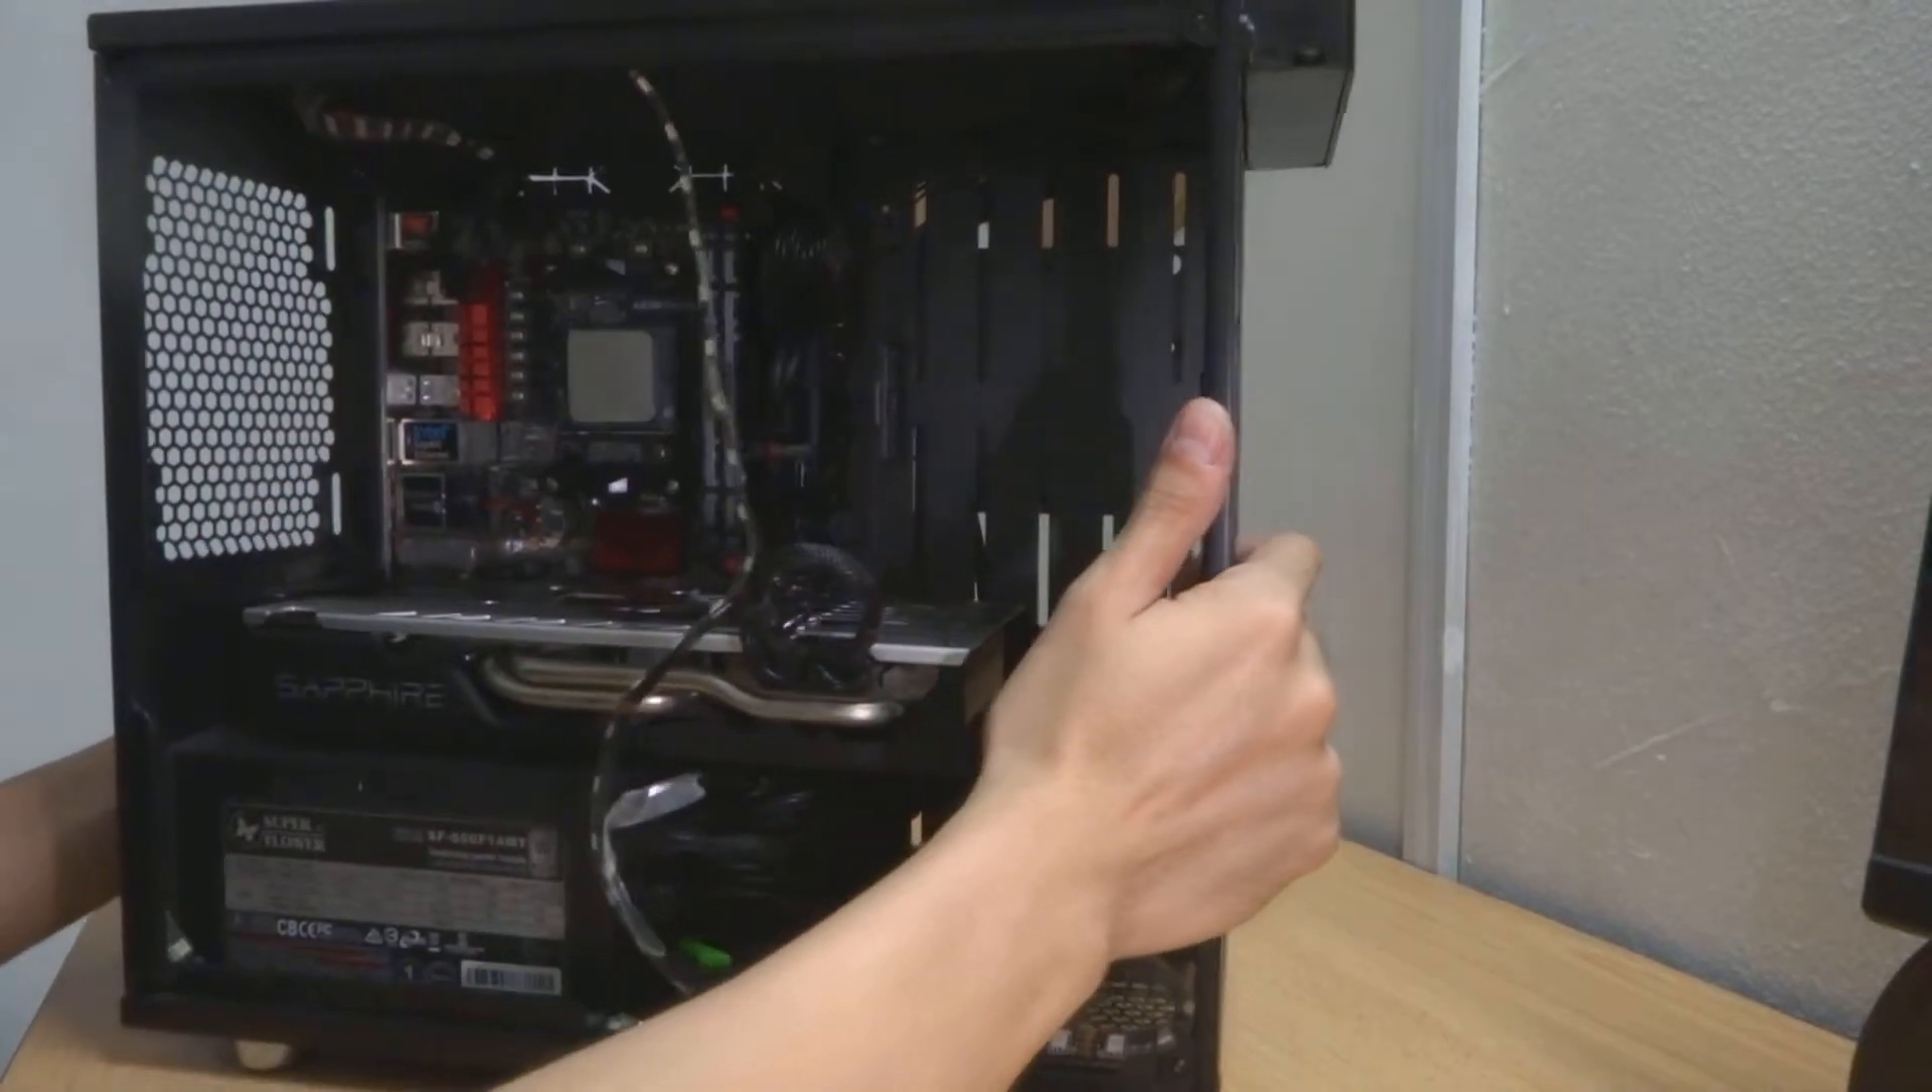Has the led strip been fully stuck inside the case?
No.